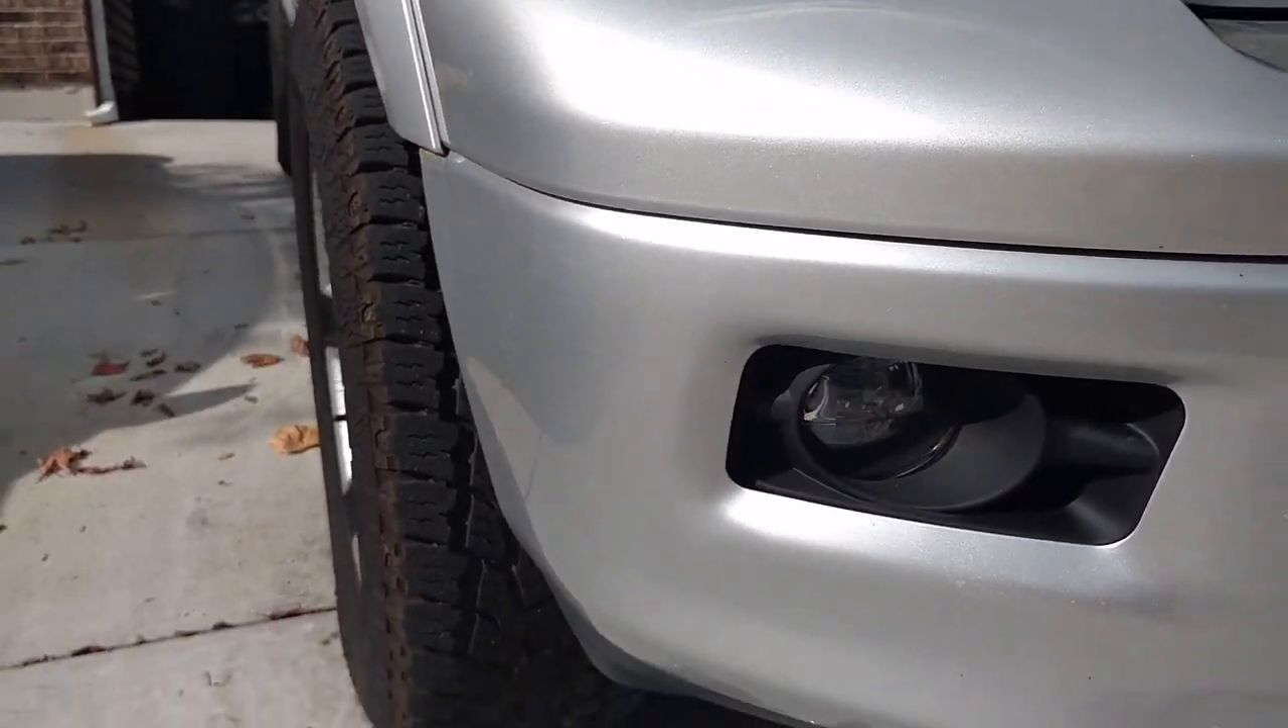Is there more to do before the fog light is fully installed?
No.